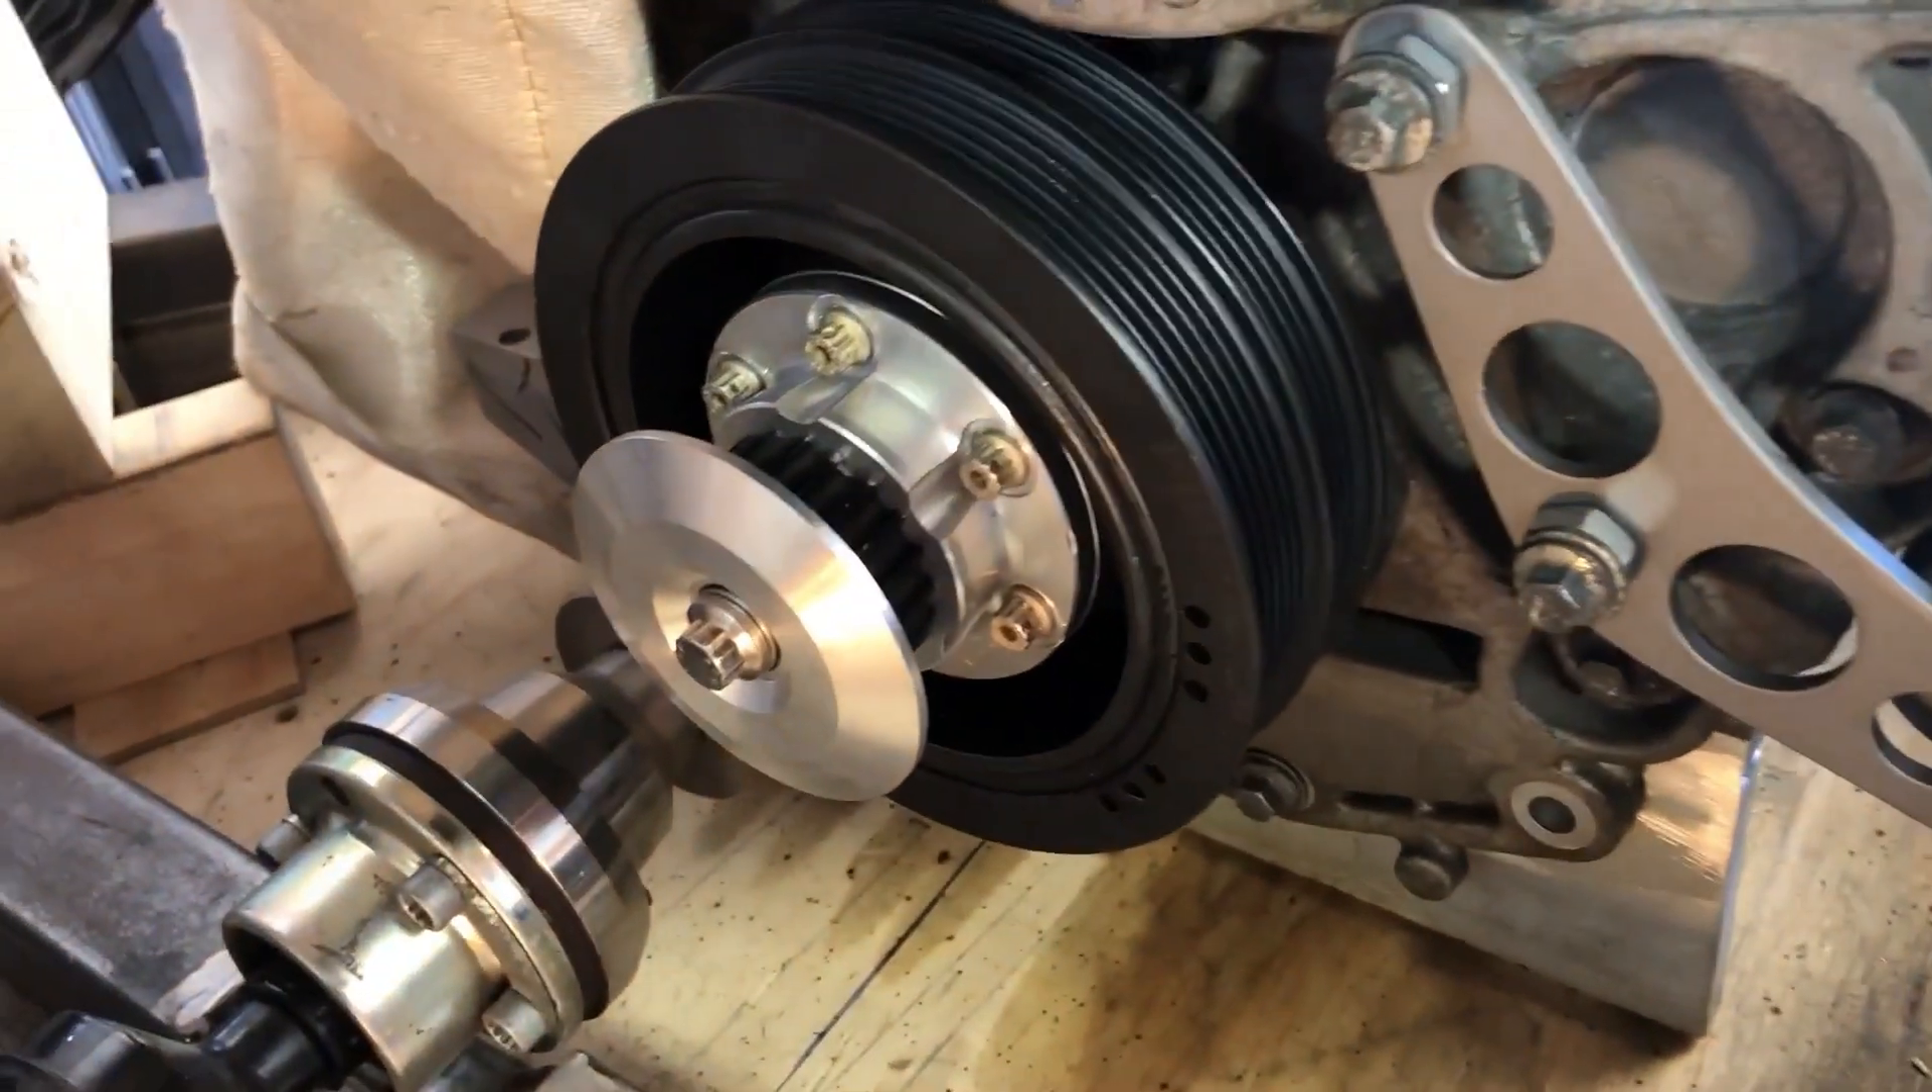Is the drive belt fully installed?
No.